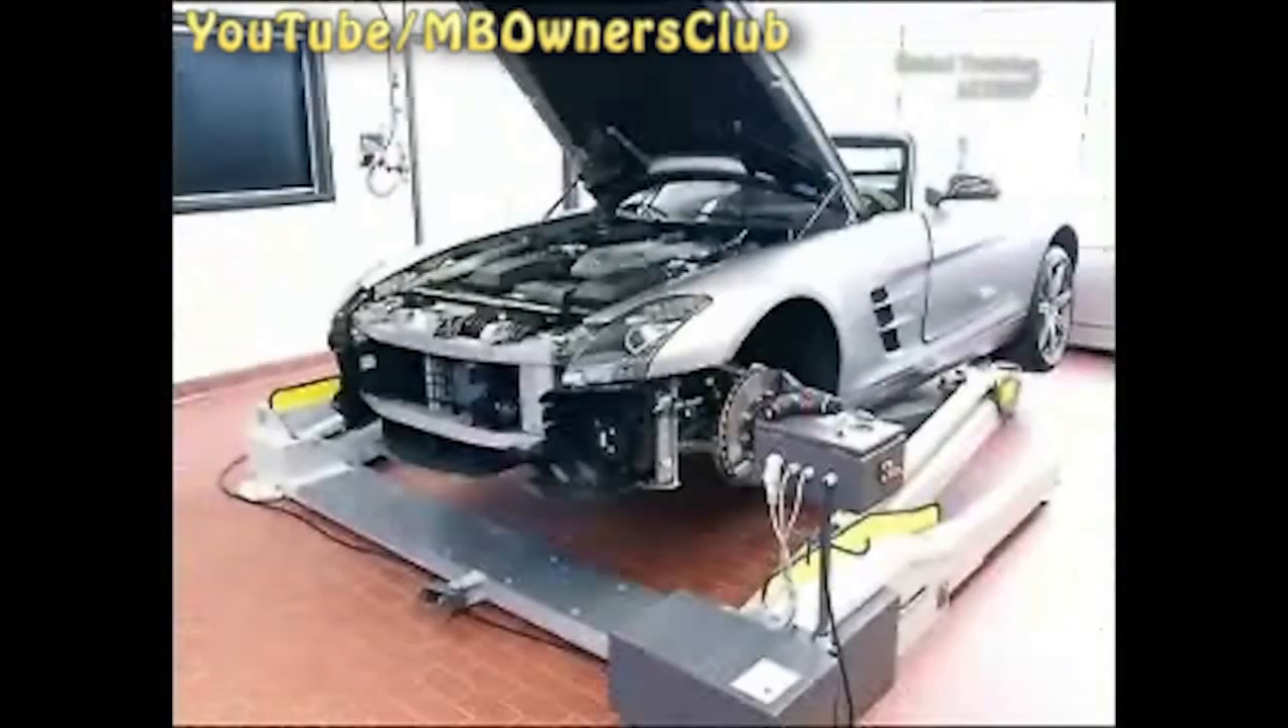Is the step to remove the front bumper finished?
Yes.